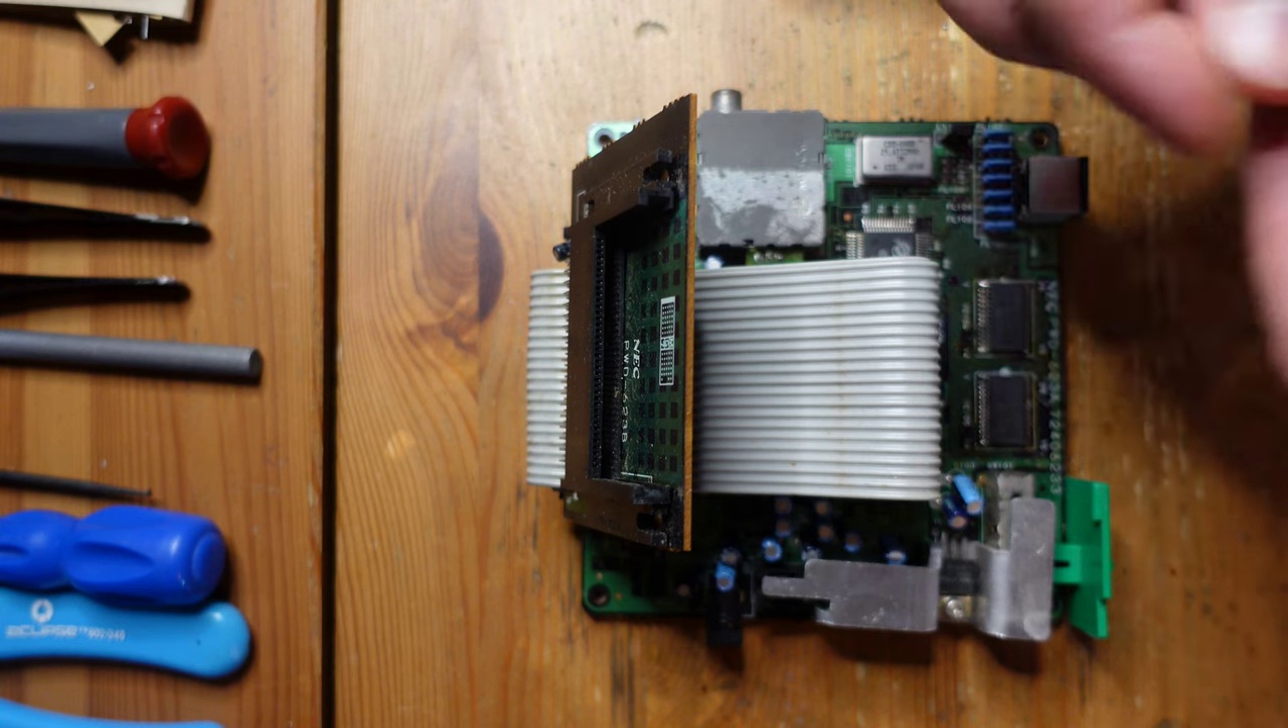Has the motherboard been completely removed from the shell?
Yes.